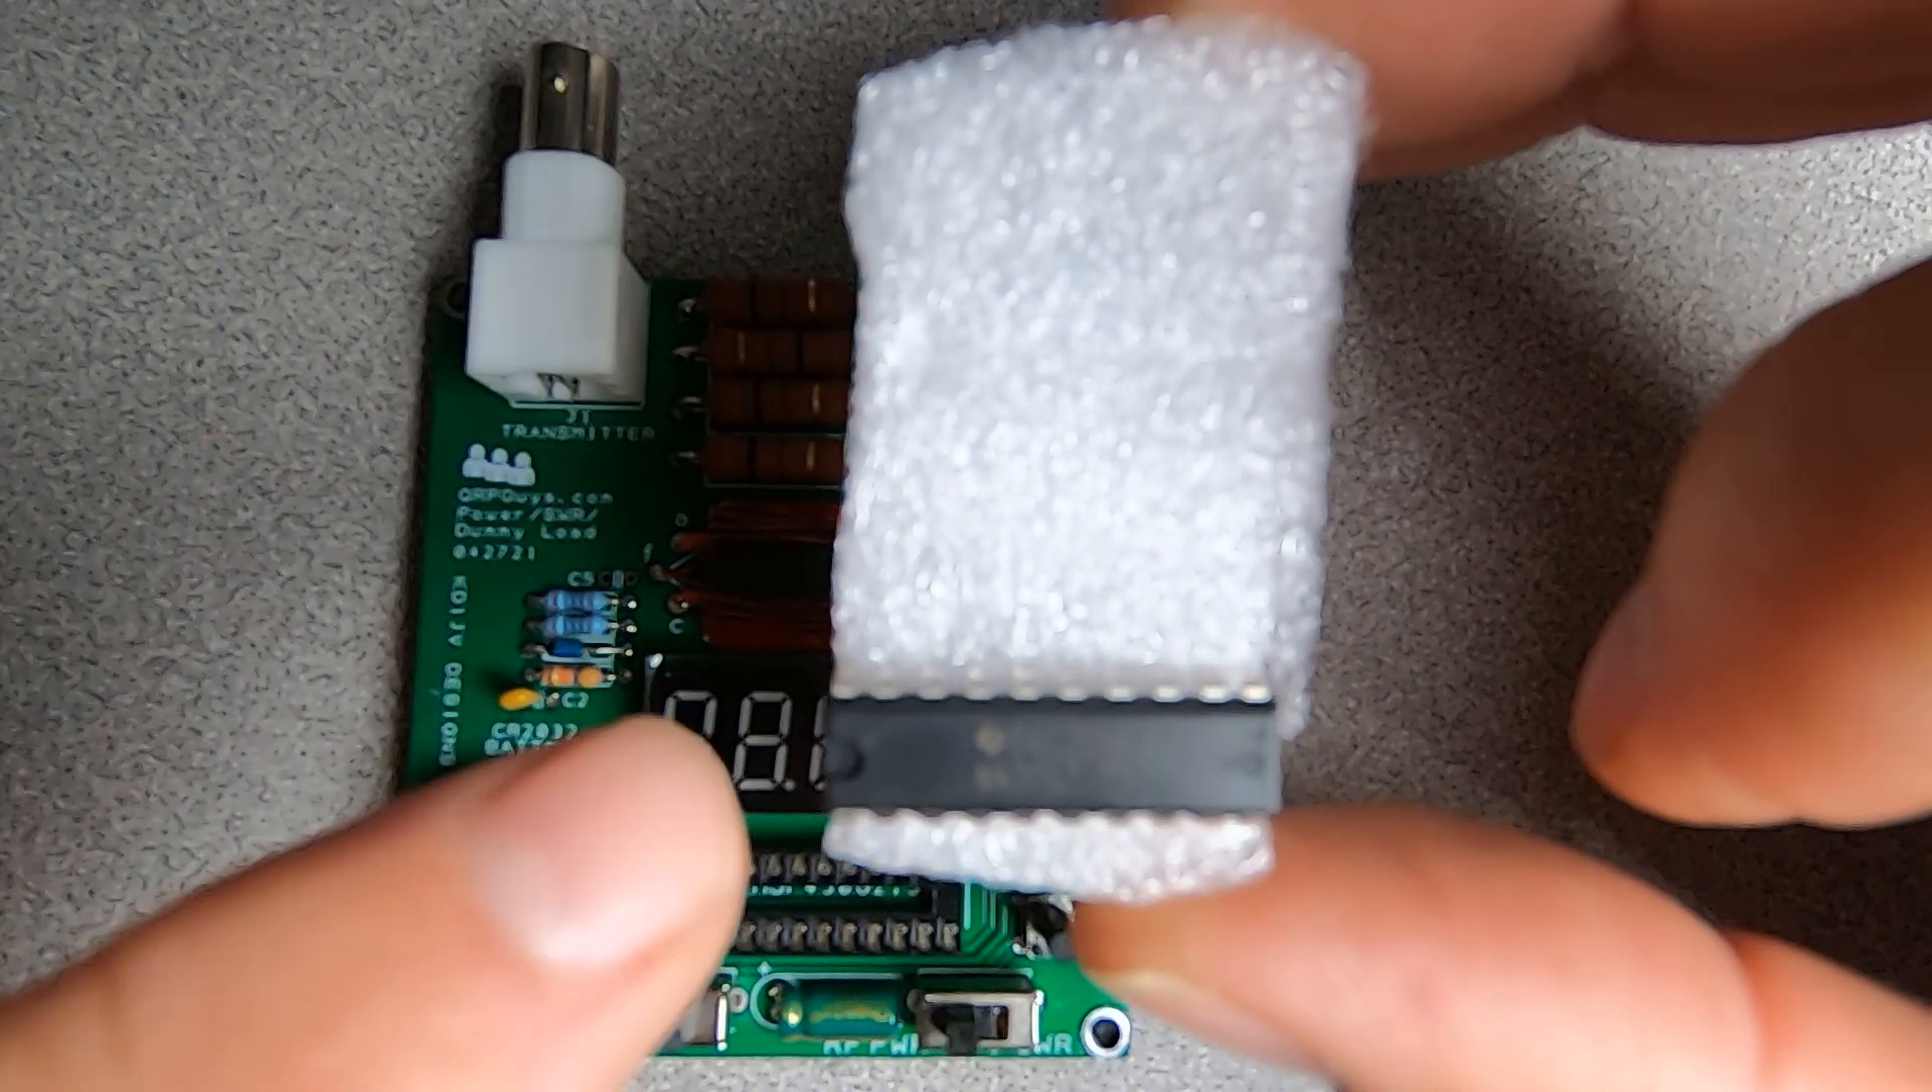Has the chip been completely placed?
No.